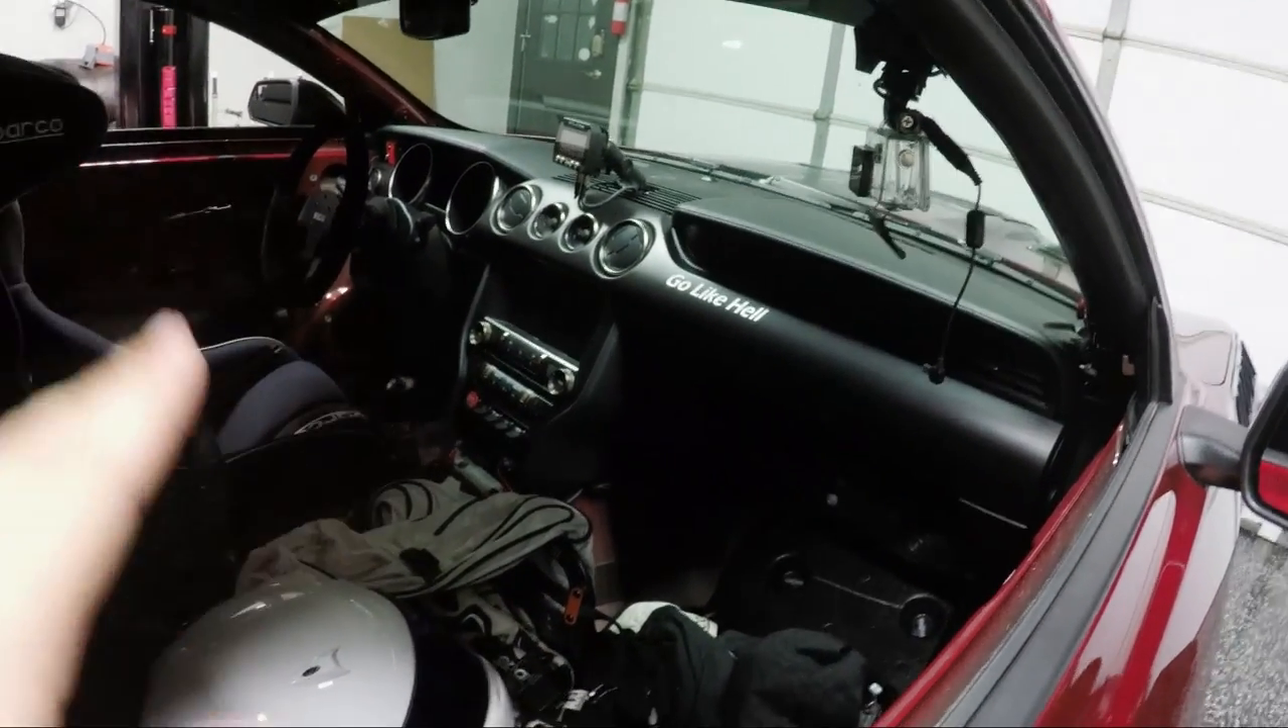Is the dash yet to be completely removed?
Yes.